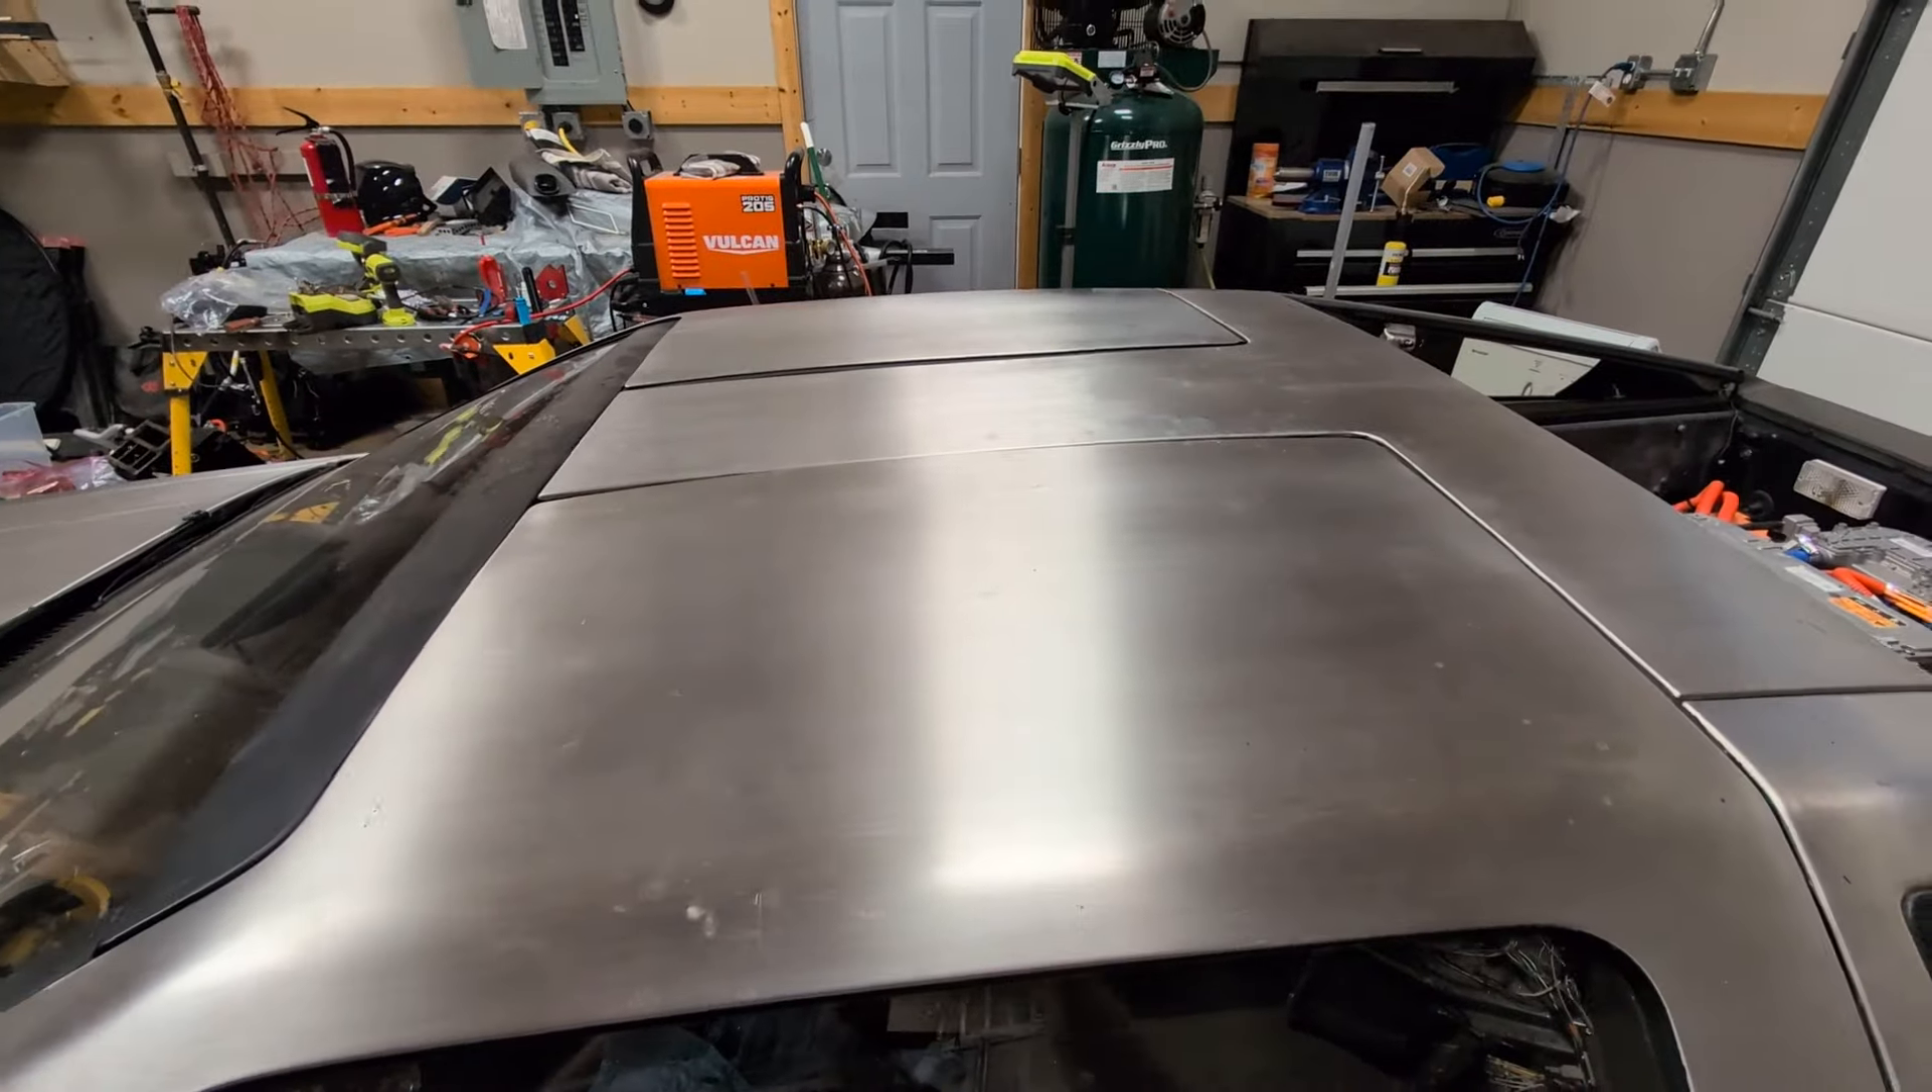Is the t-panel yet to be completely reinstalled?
No.